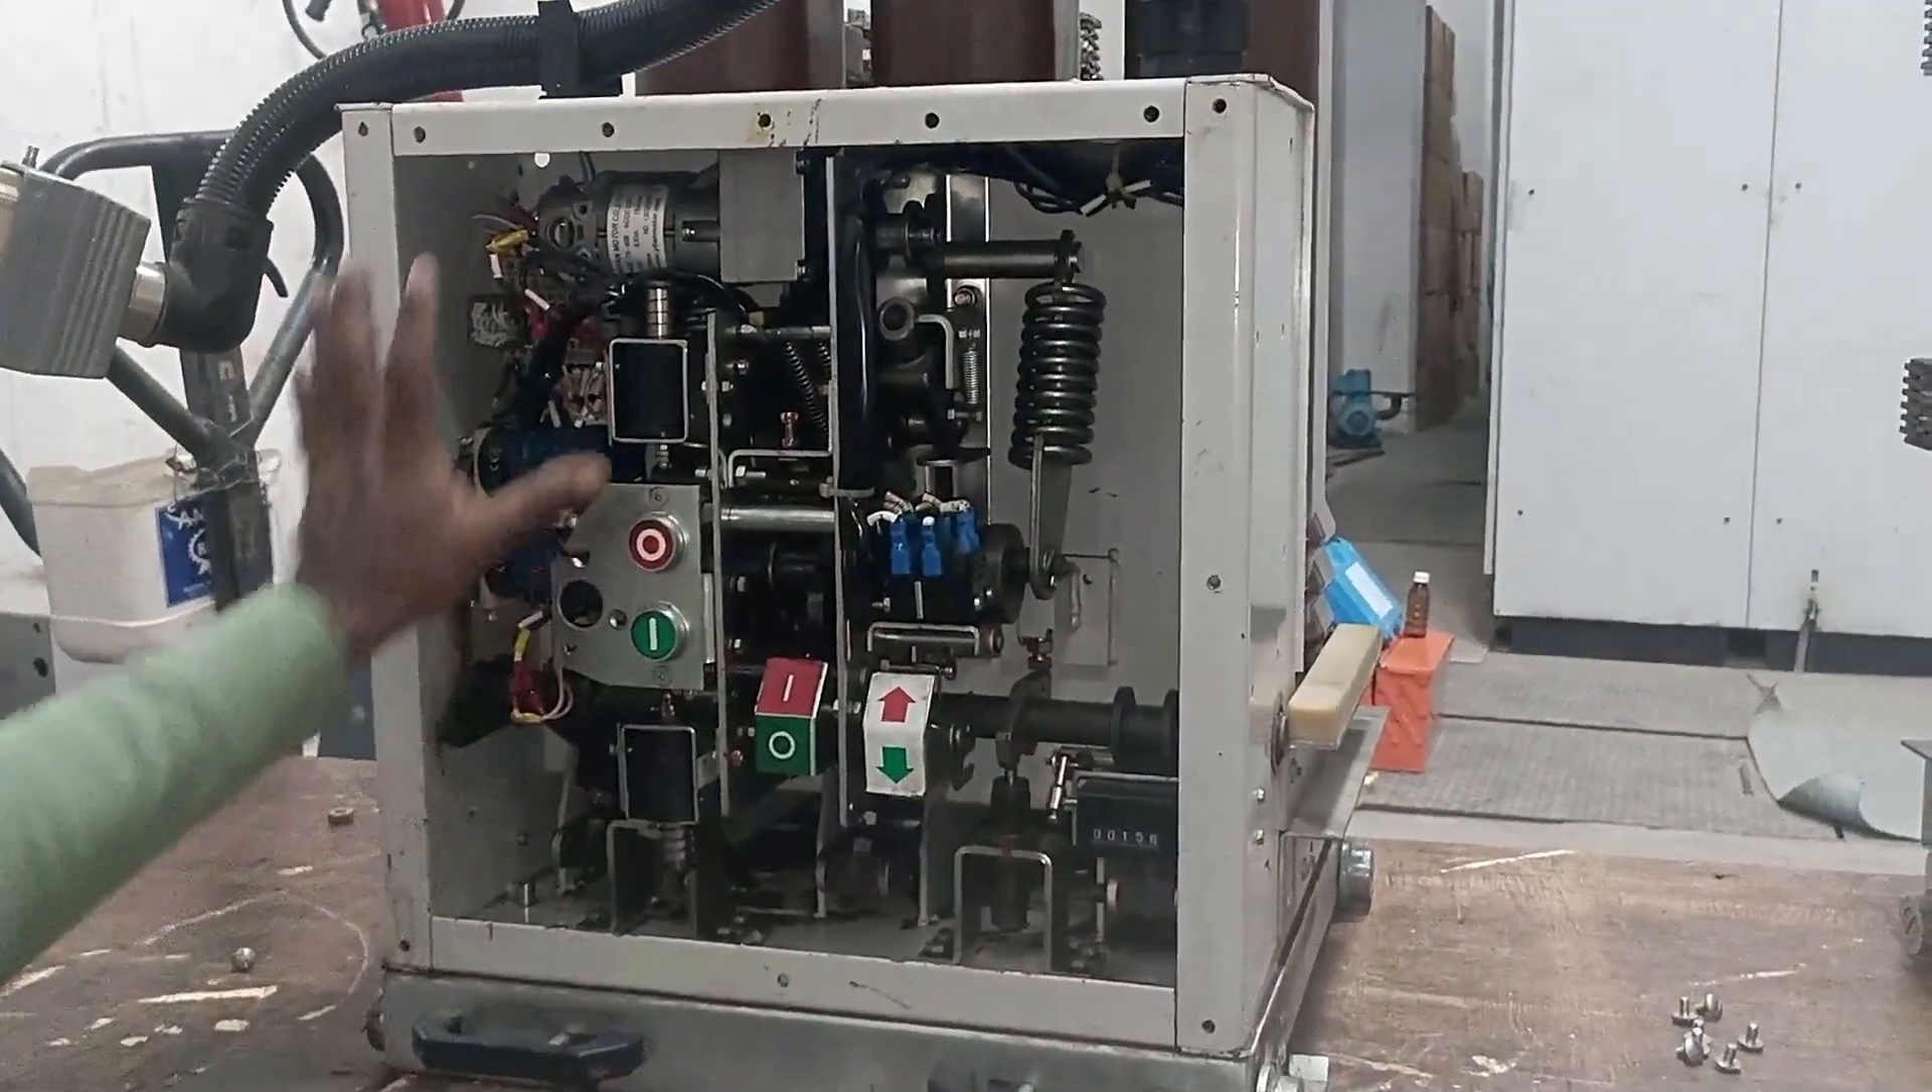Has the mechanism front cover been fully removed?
Yes.